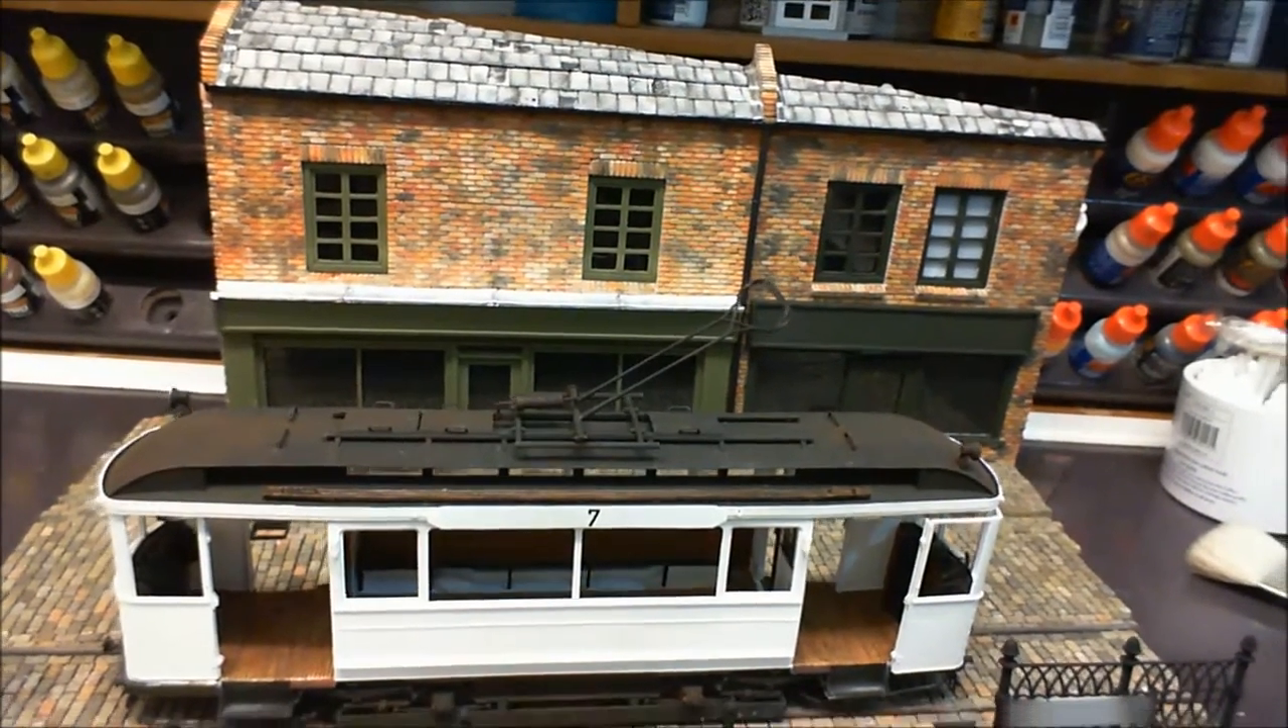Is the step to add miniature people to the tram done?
No.